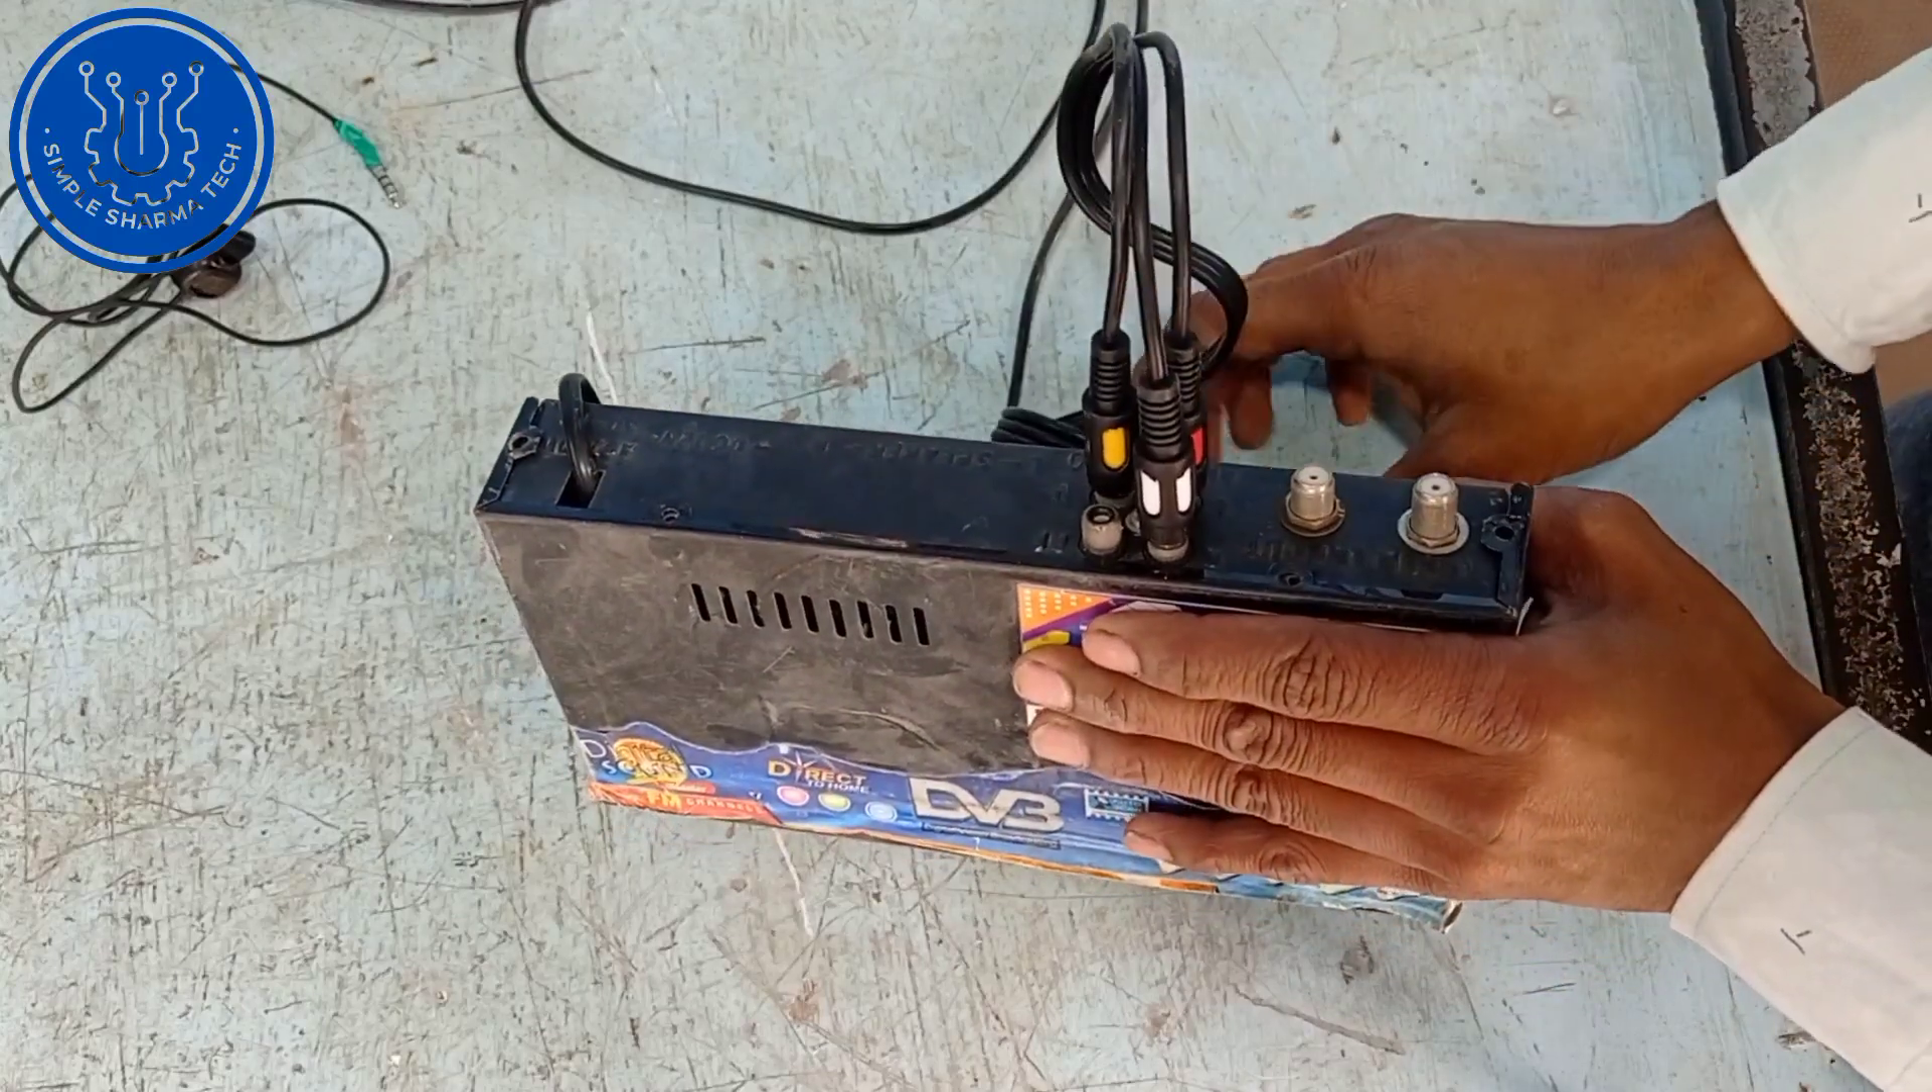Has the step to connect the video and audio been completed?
Yes.